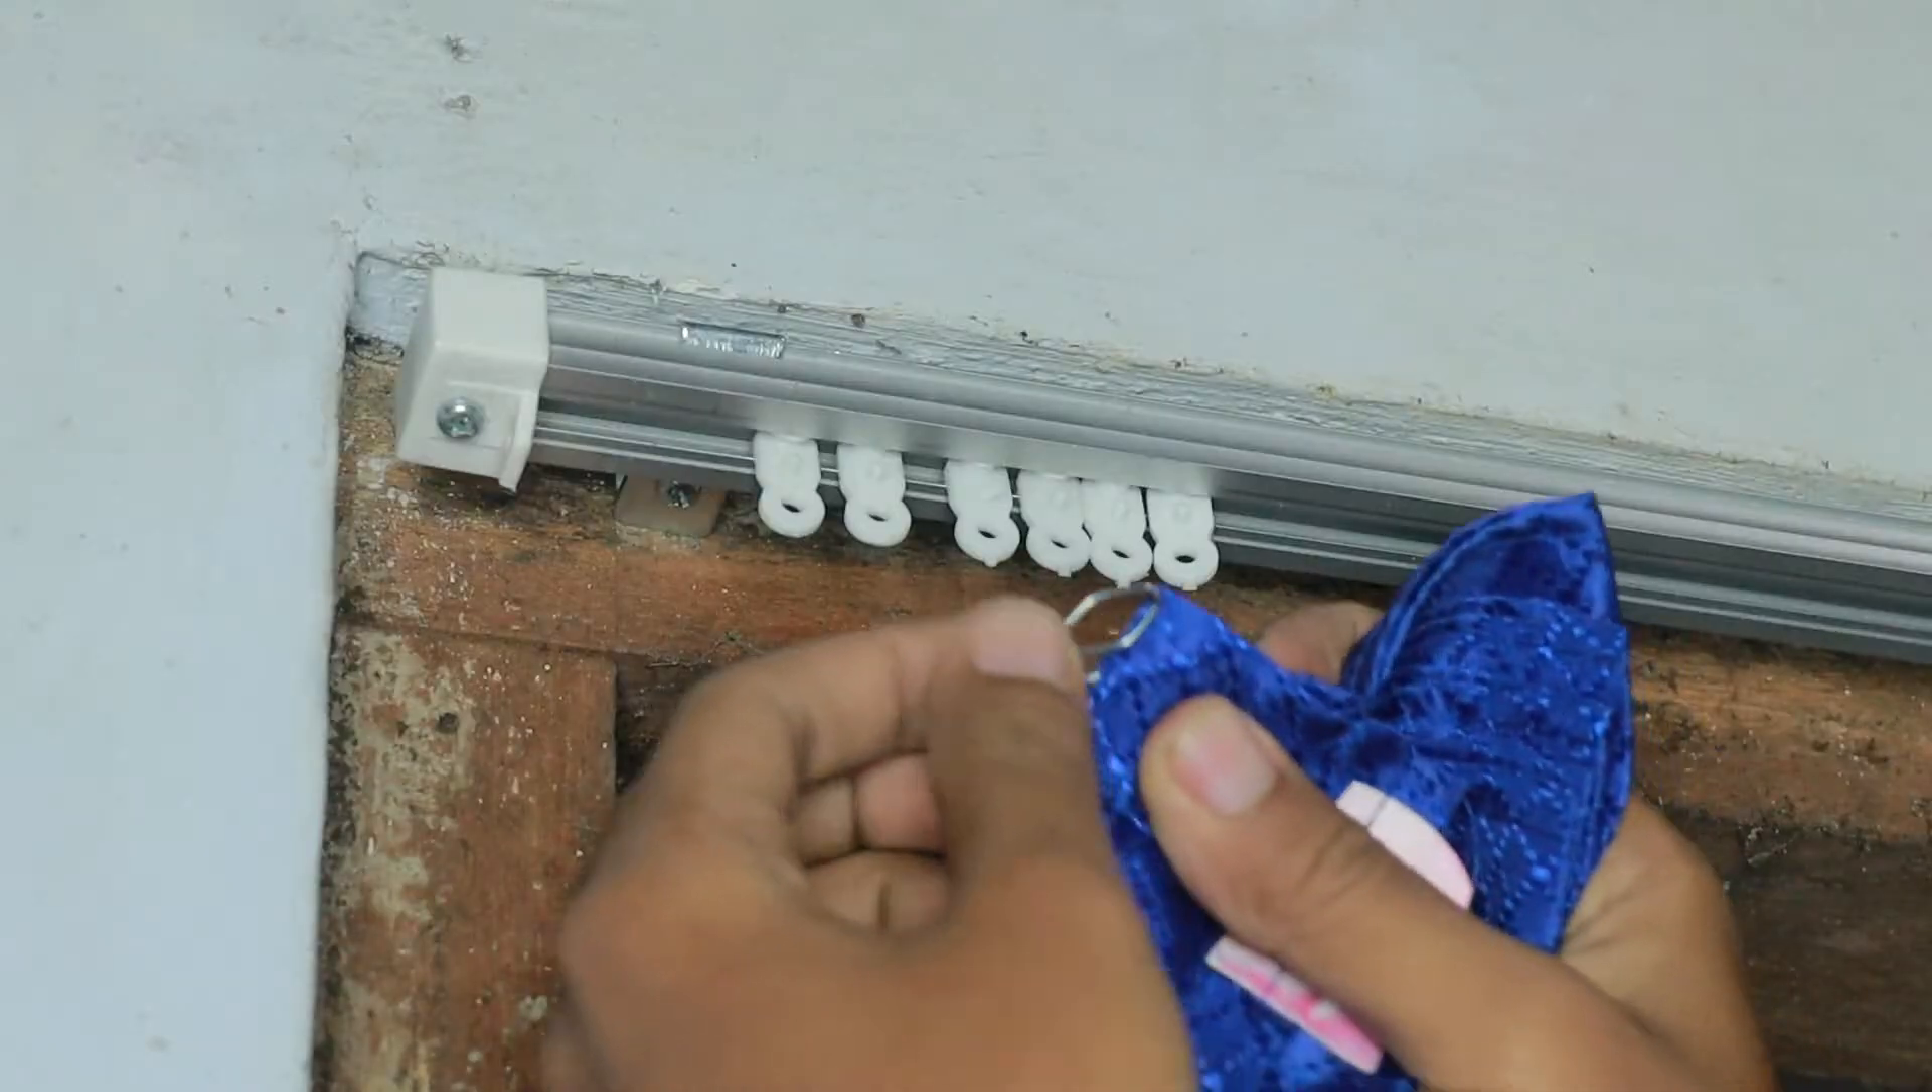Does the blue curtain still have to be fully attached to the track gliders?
Yes.